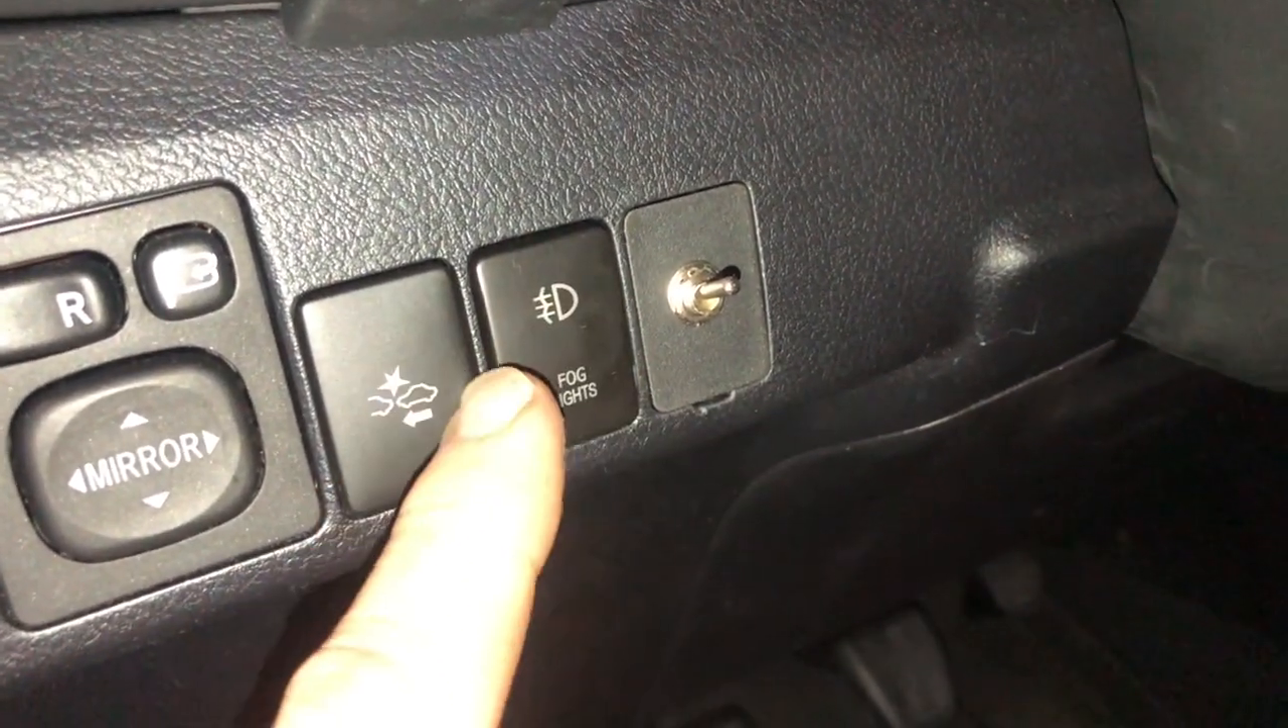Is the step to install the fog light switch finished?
Yes.